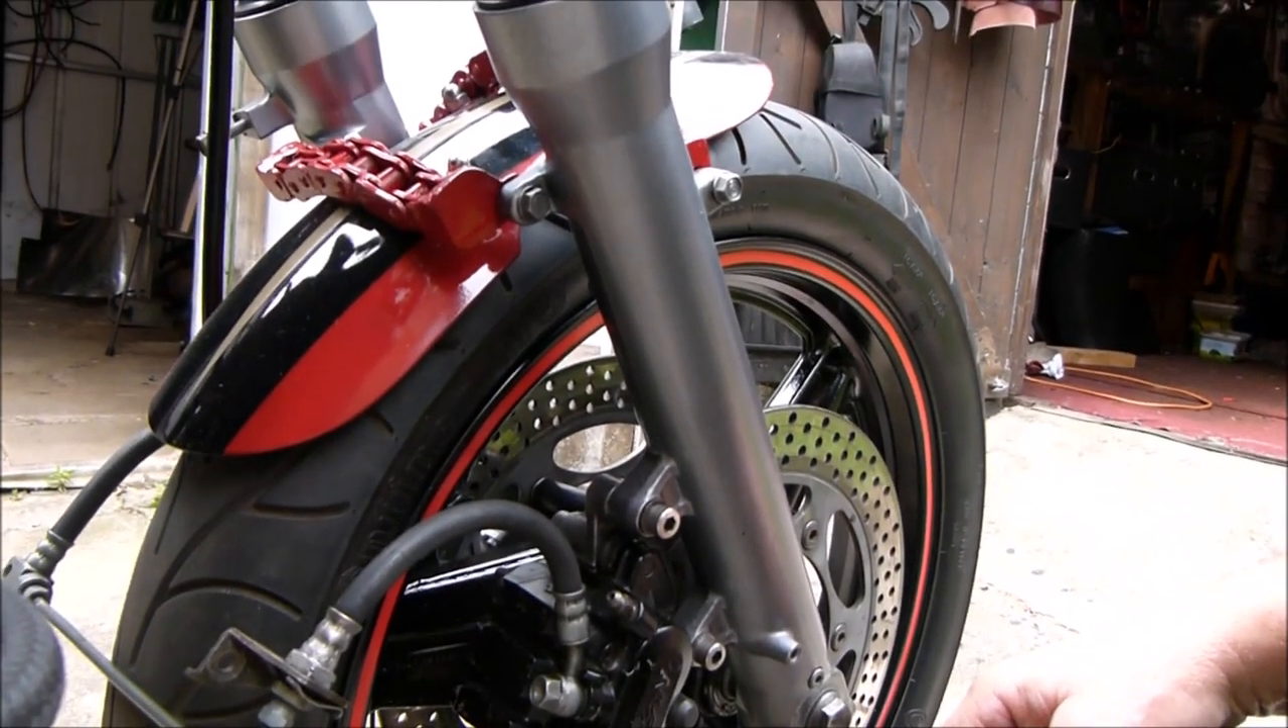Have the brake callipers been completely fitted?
Yes.